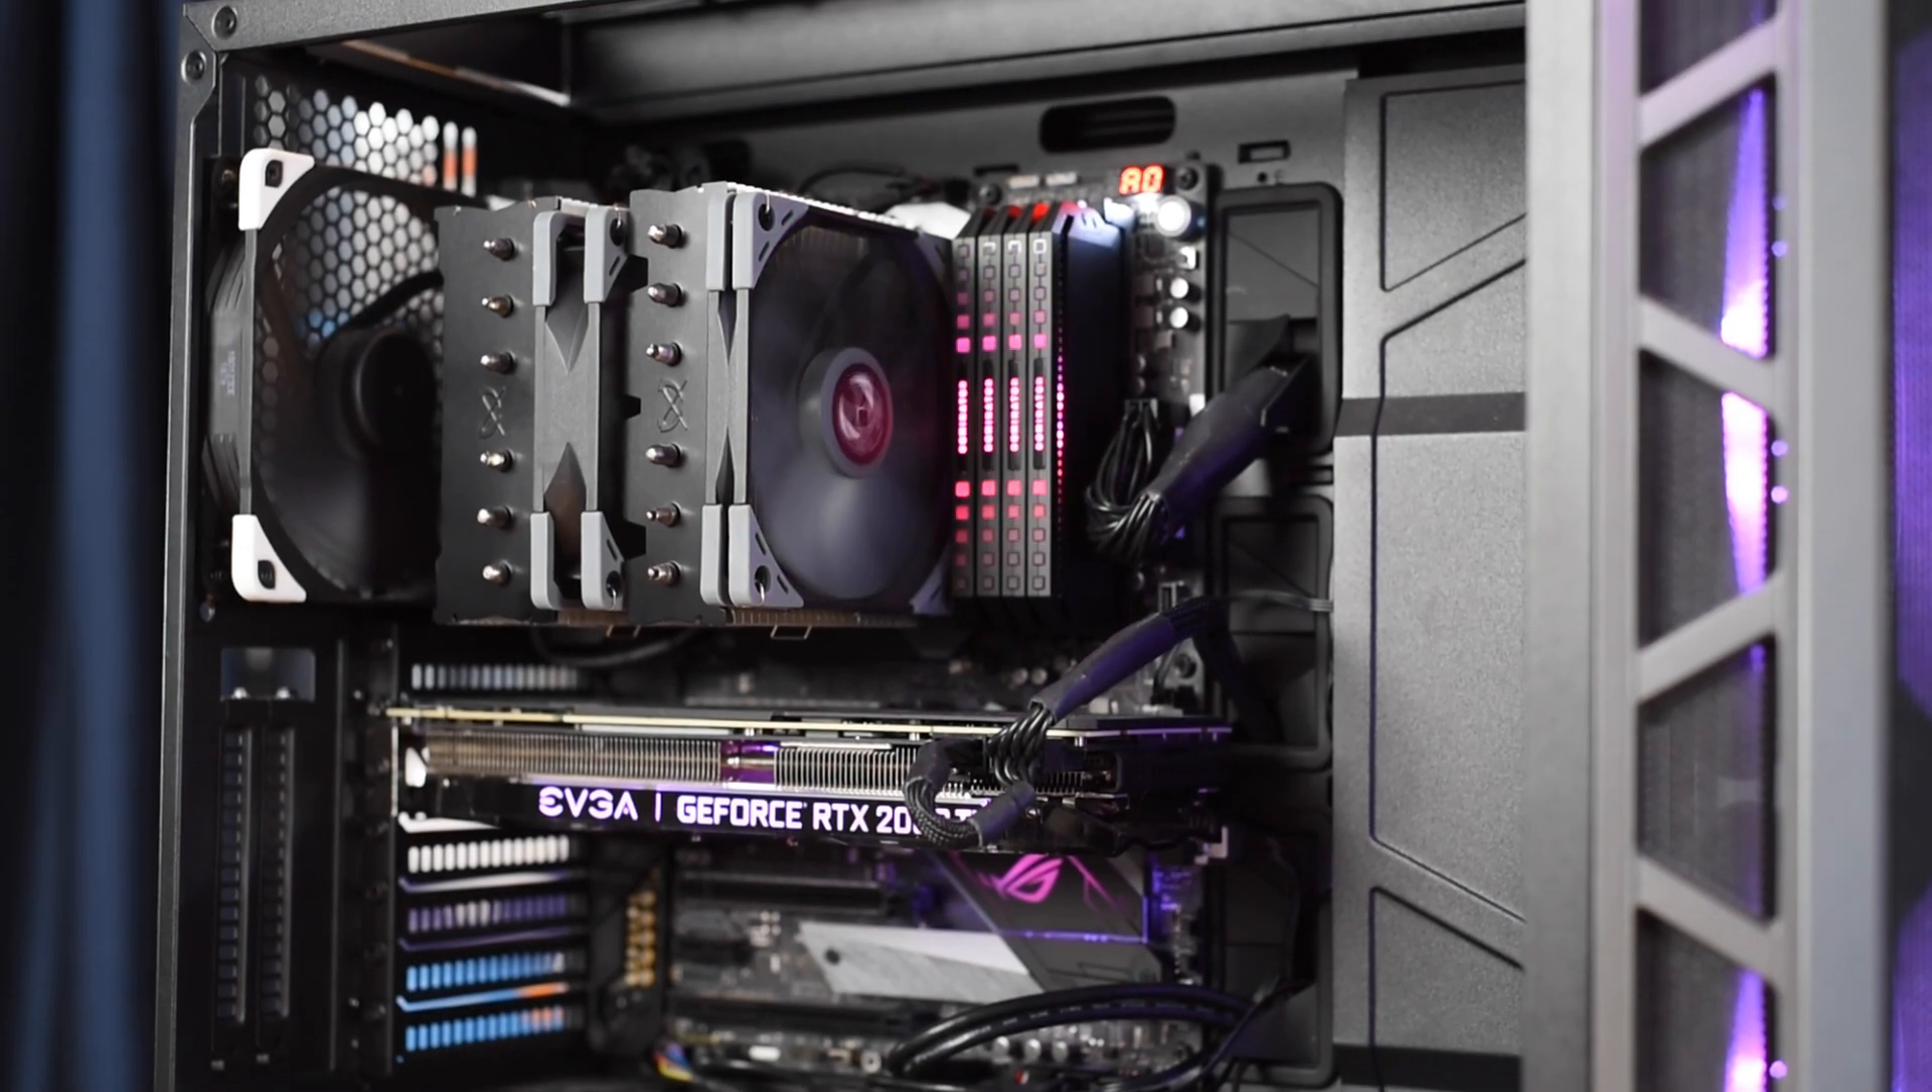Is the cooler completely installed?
Yes.